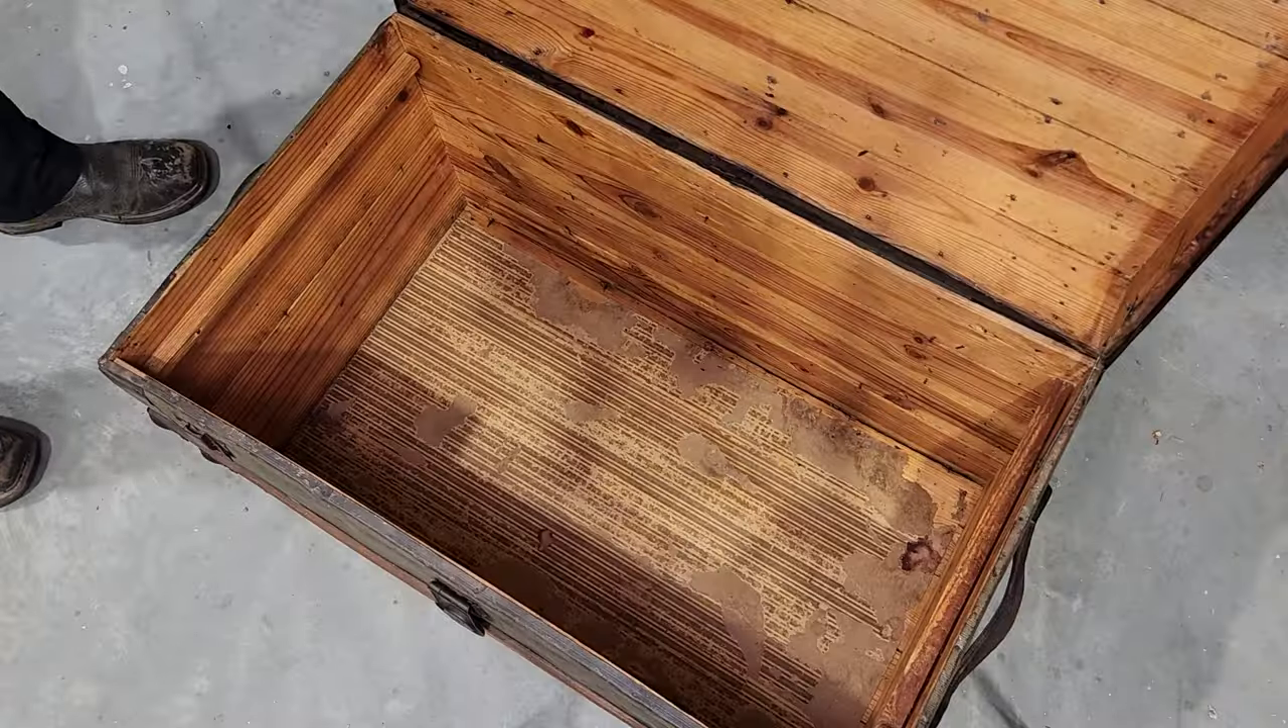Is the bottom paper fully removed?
No.